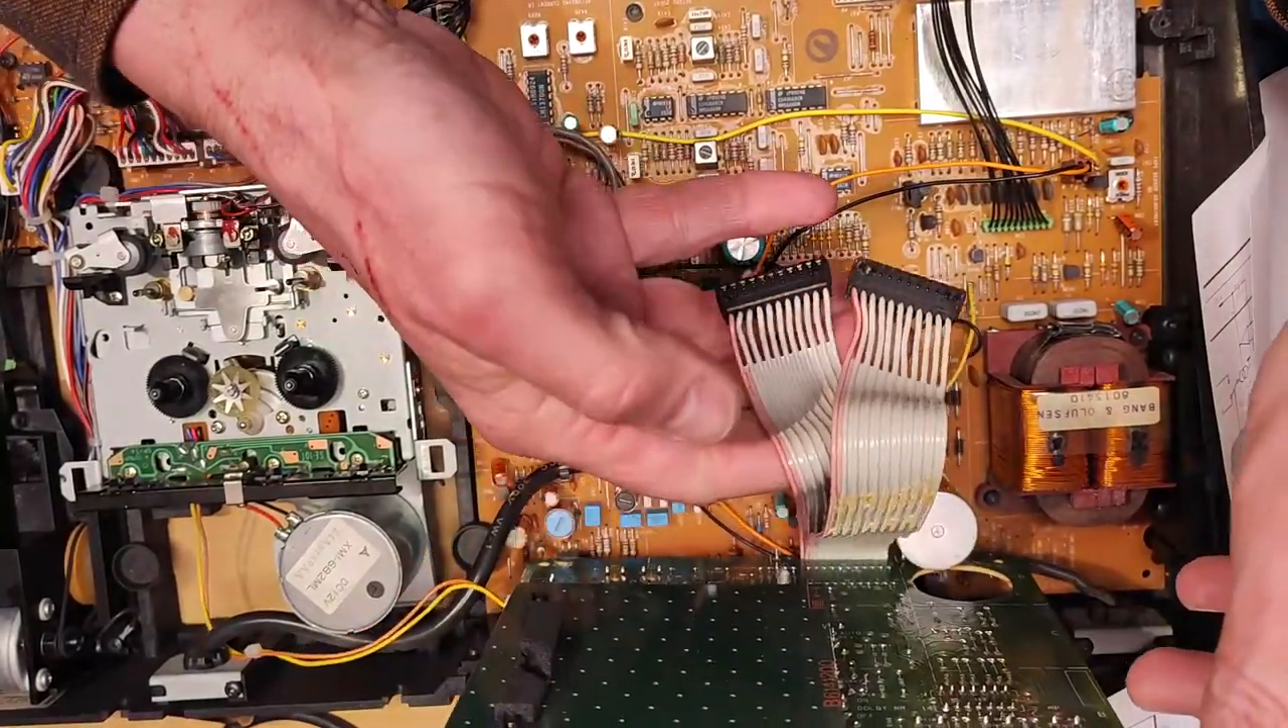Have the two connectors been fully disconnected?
Yes.